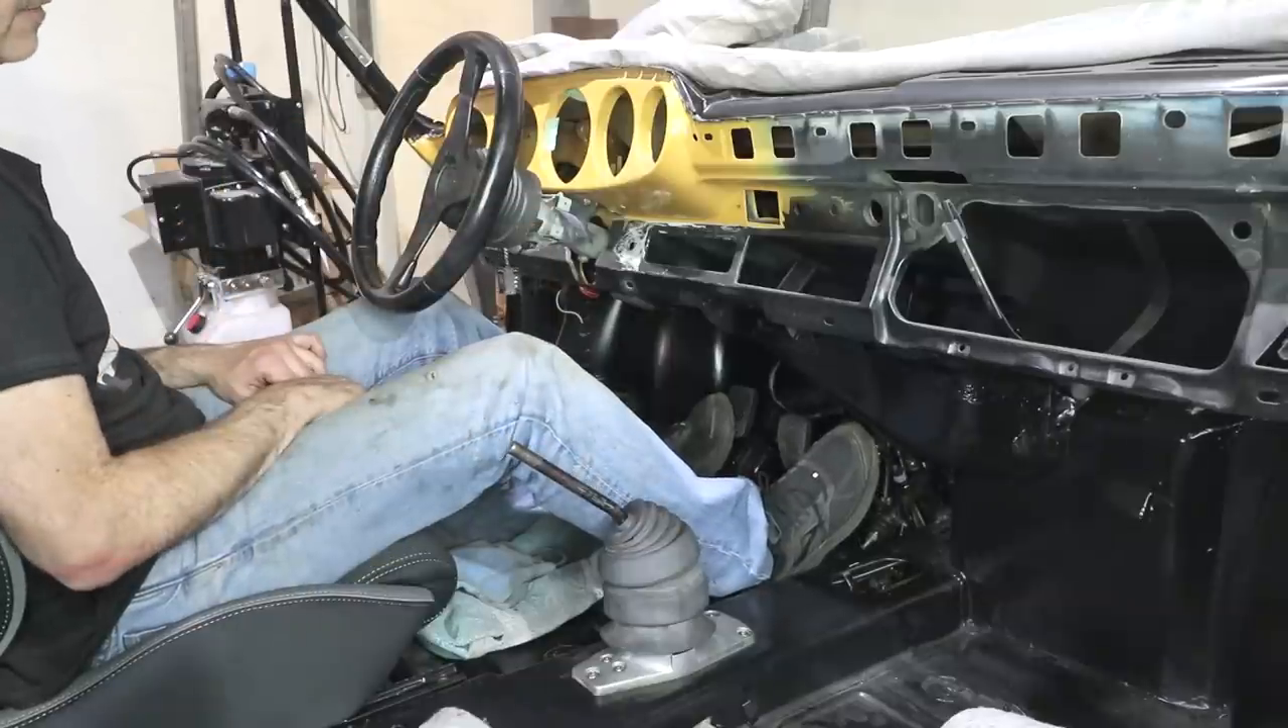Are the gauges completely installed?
No.